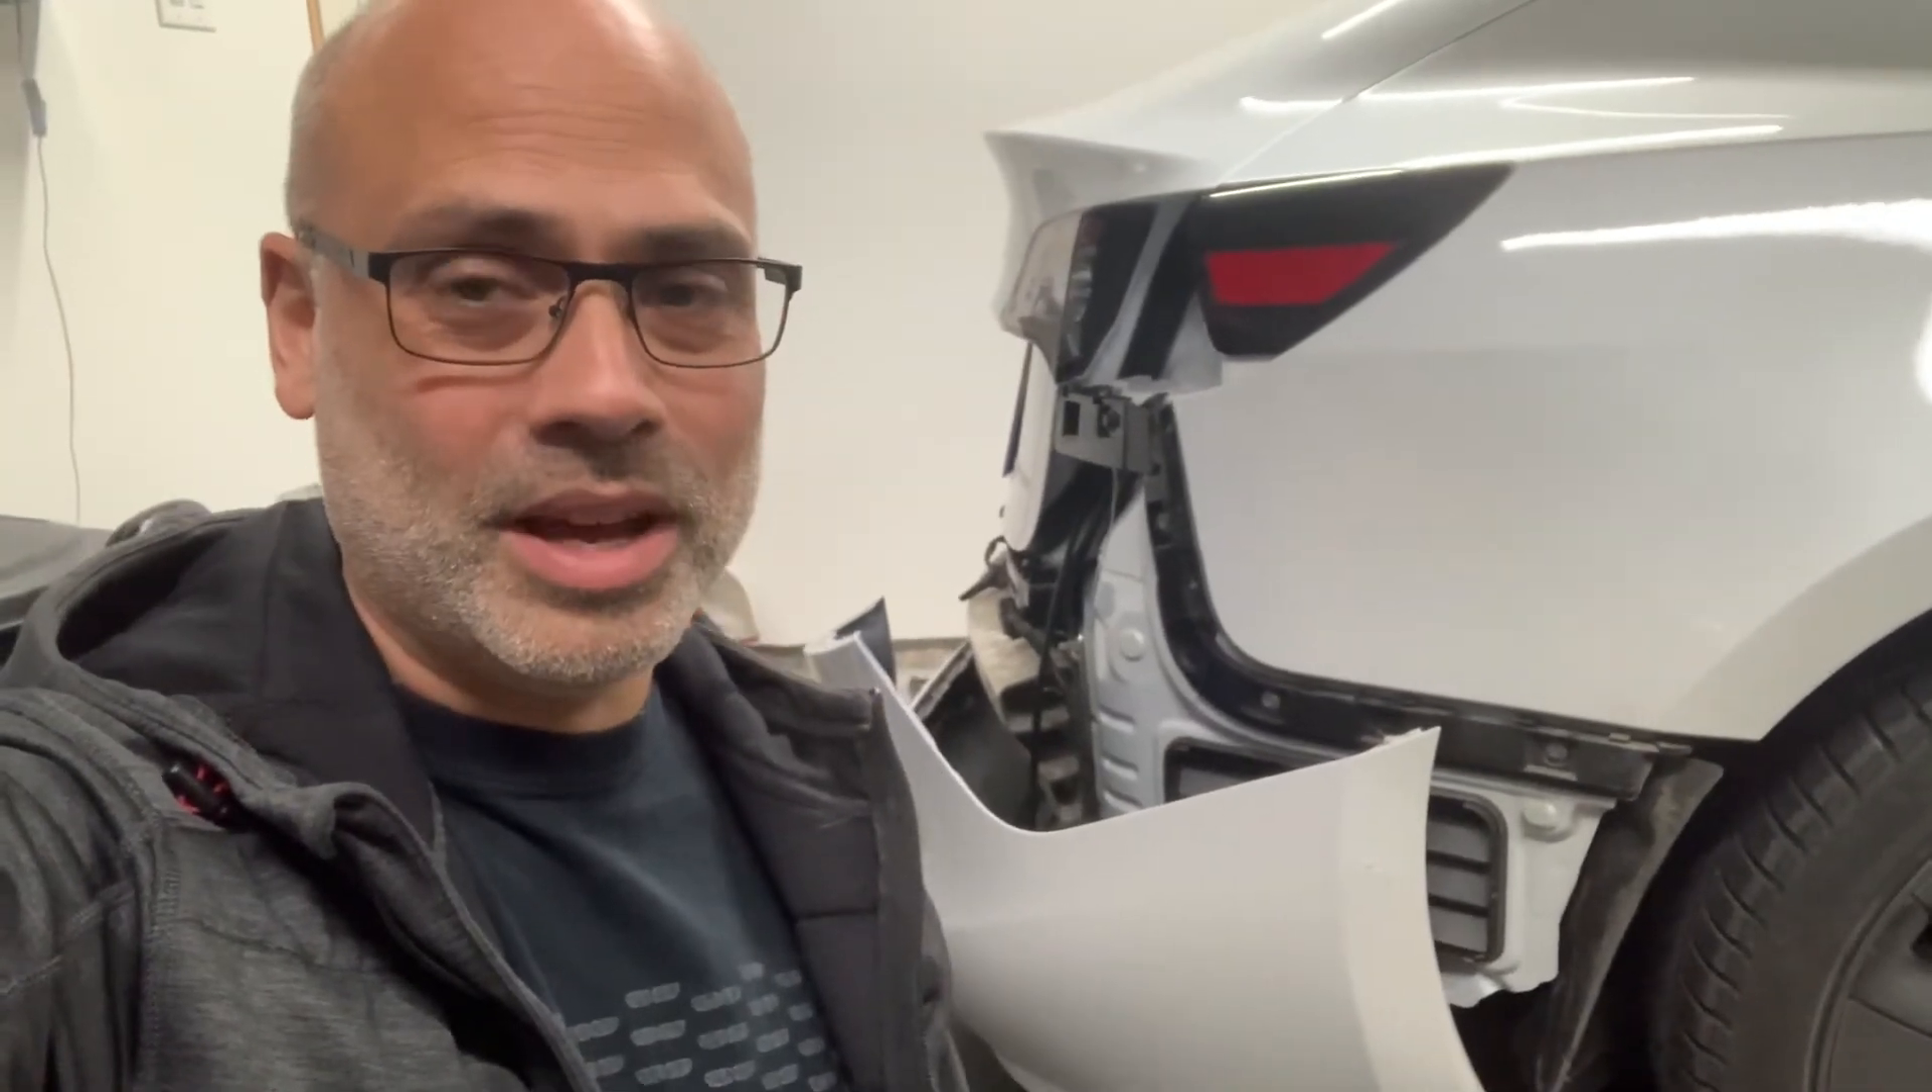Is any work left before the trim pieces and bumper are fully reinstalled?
Yes.